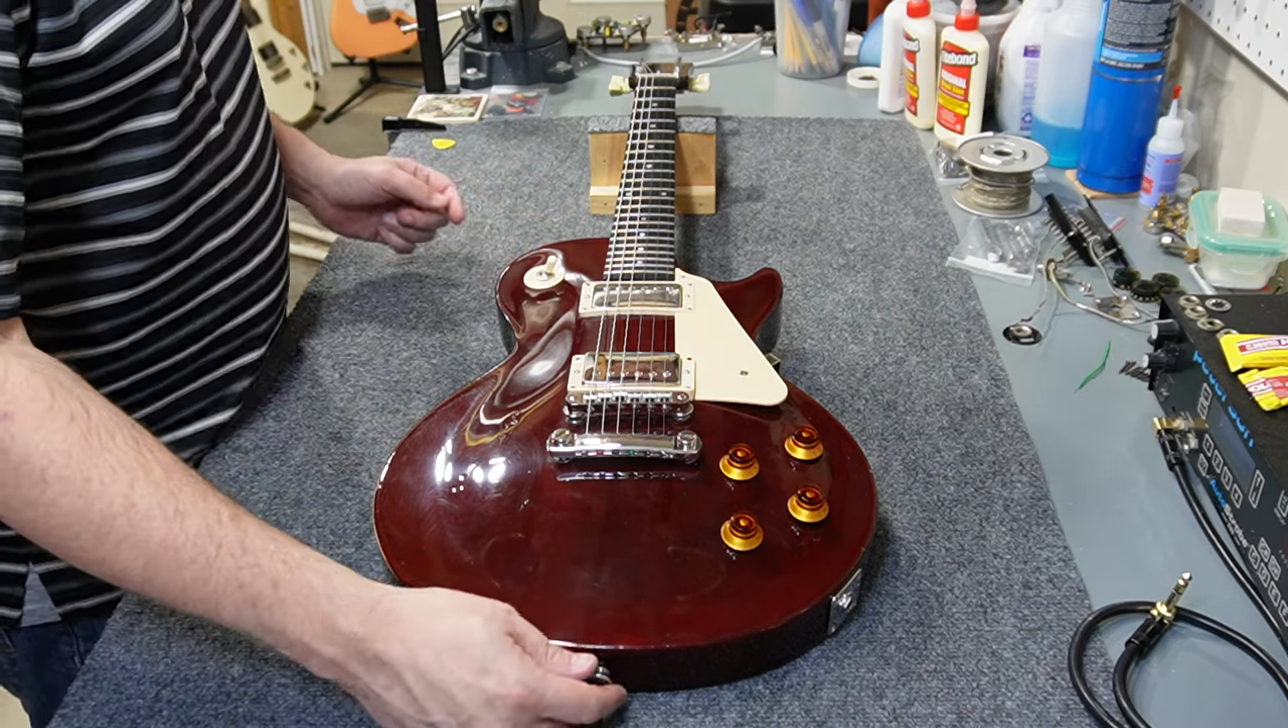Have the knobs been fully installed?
Yes.